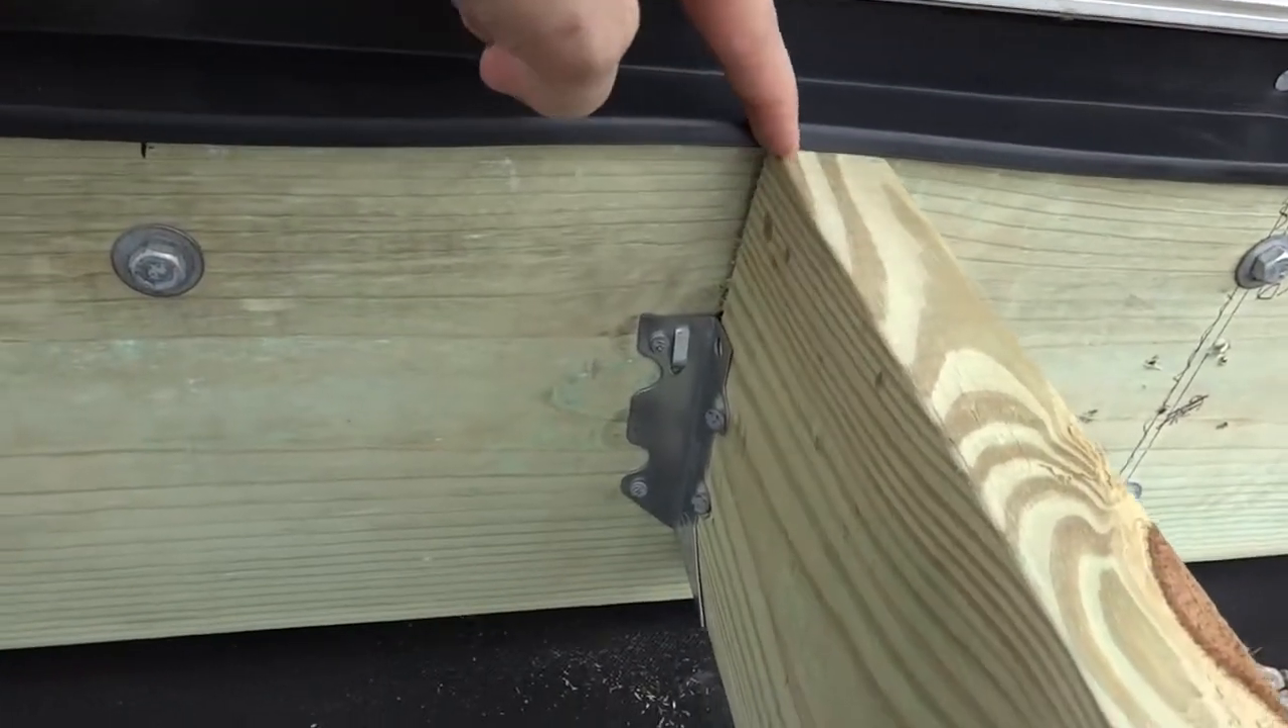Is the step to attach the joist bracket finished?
Yes.